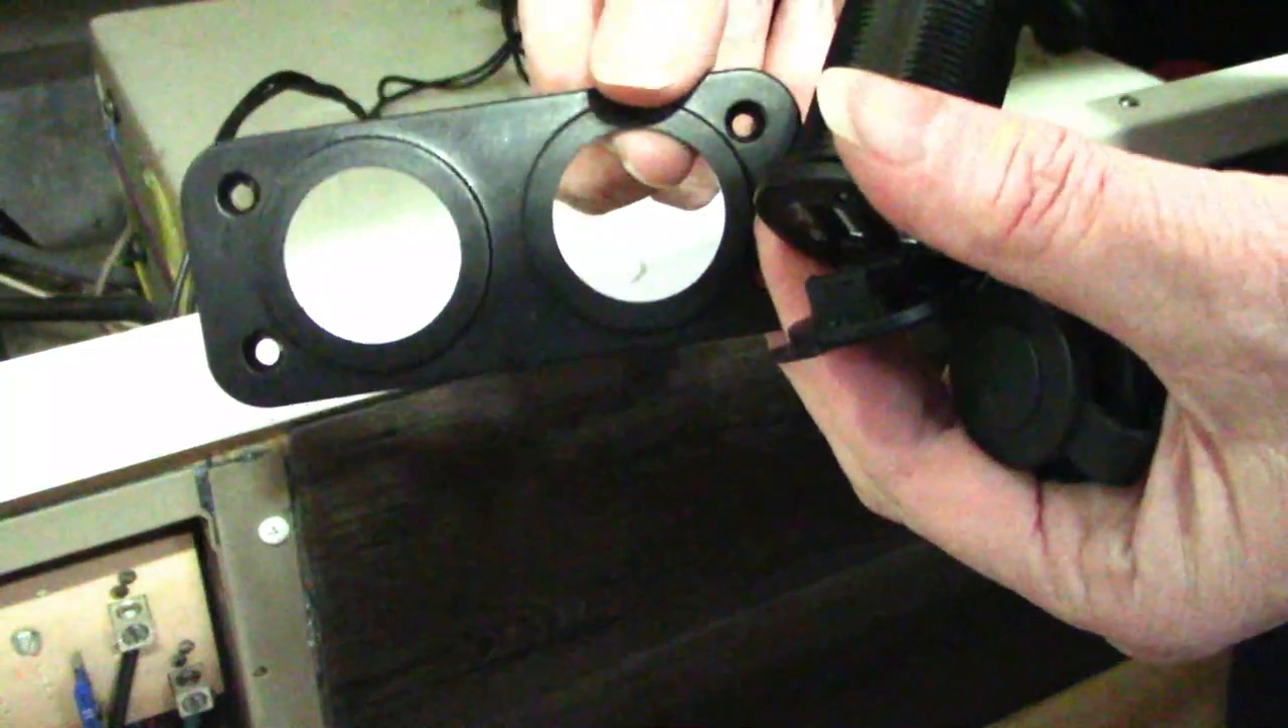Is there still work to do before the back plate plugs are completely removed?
No.